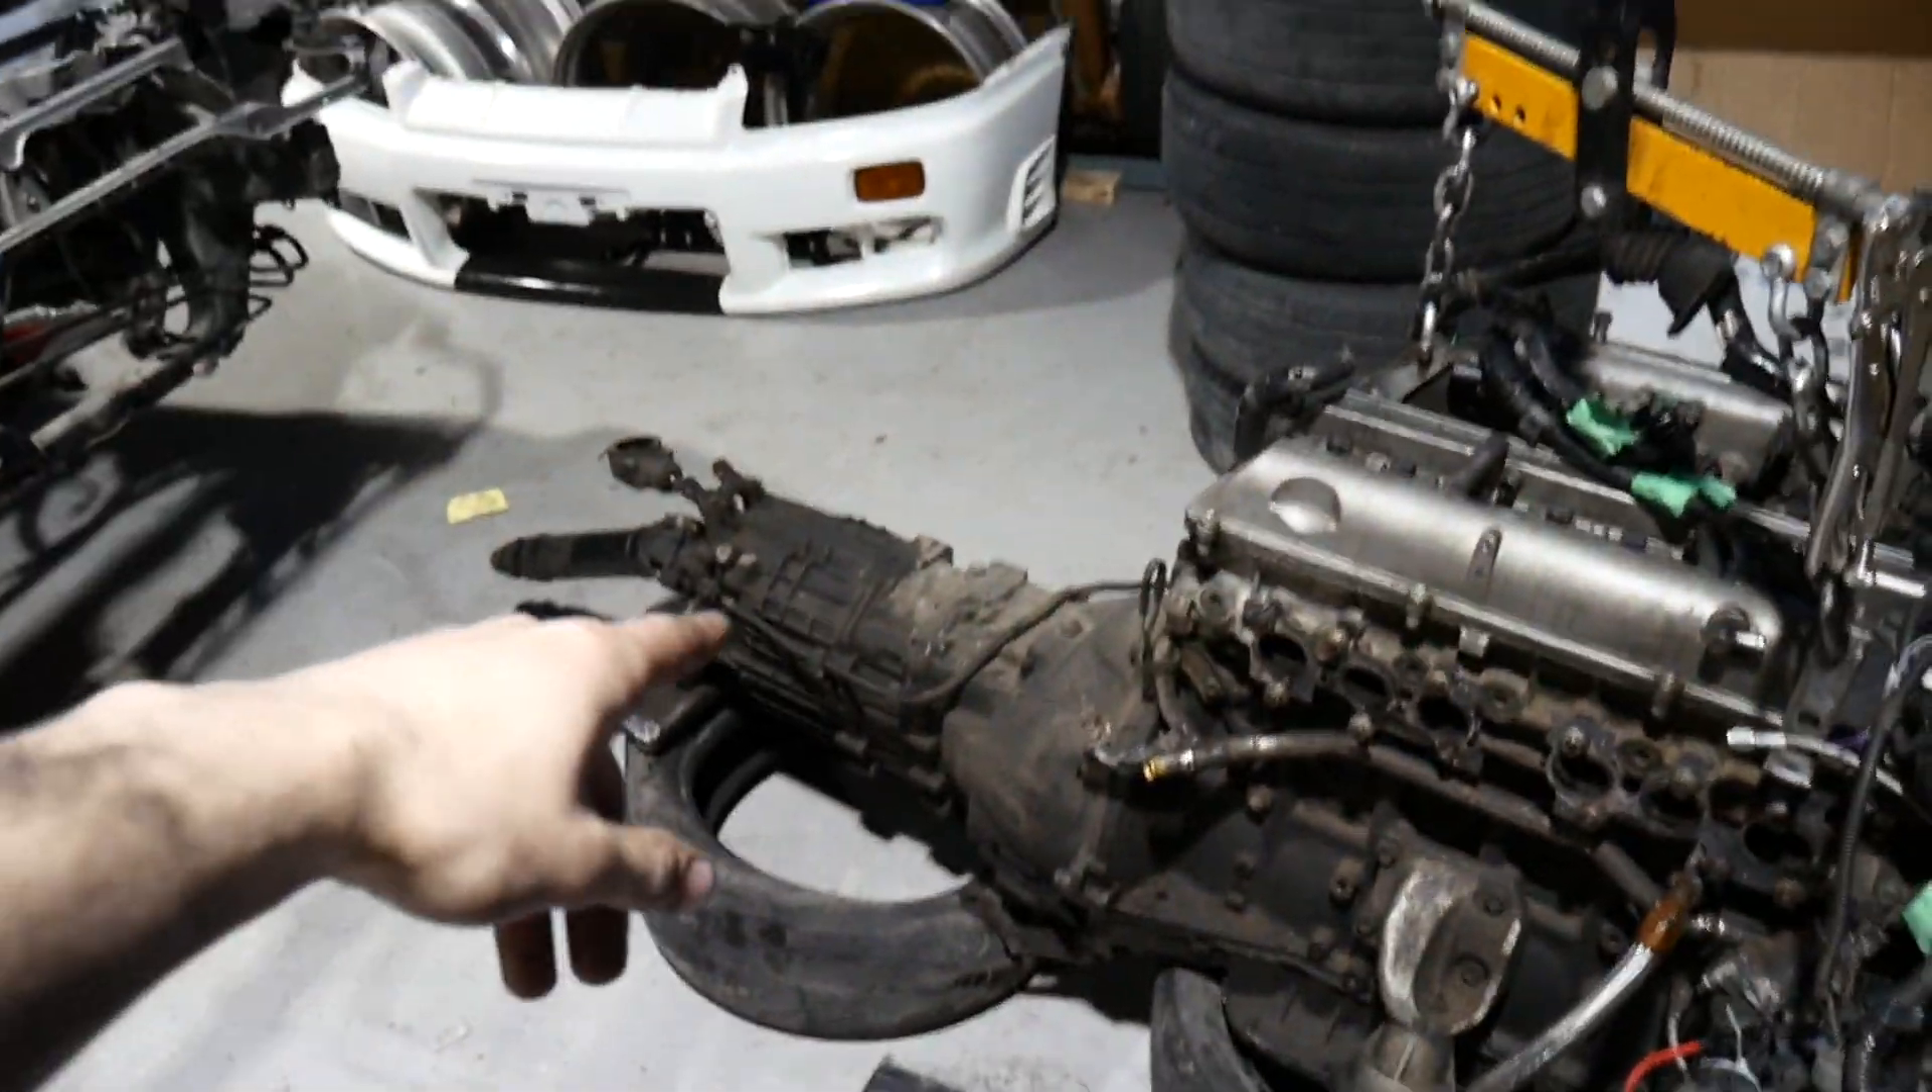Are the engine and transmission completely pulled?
Yes.